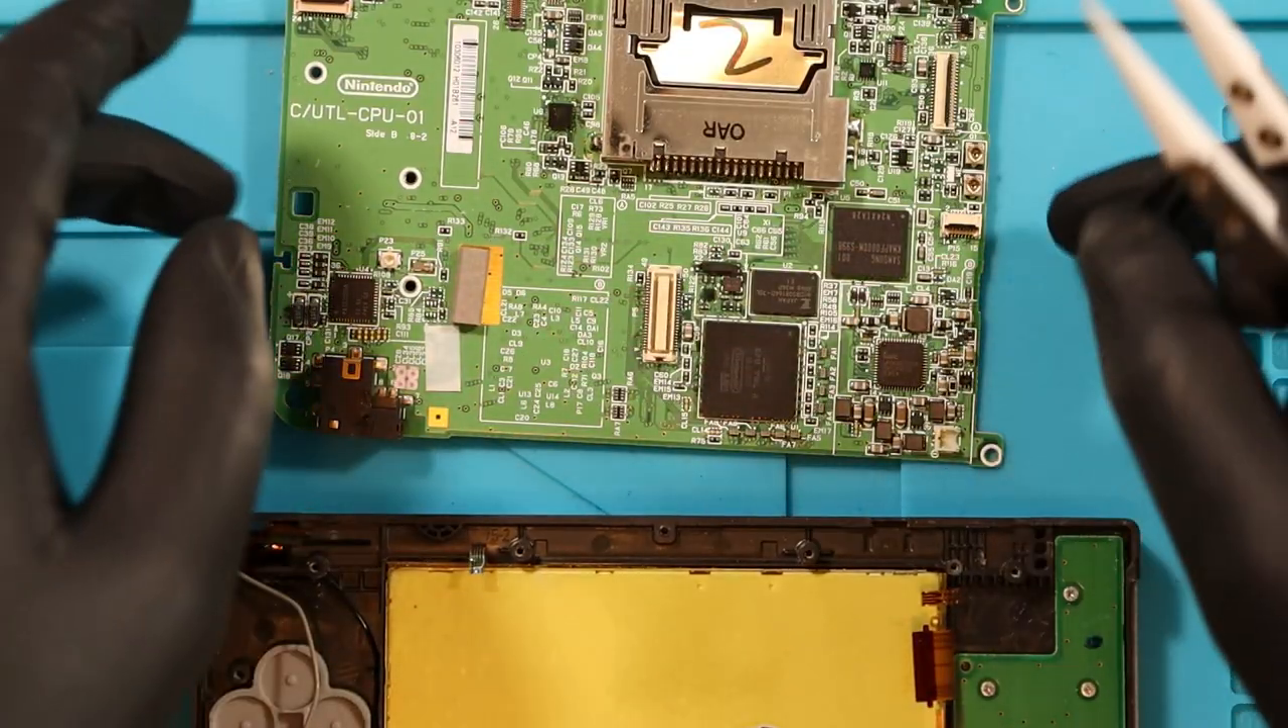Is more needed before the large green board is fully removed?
No.